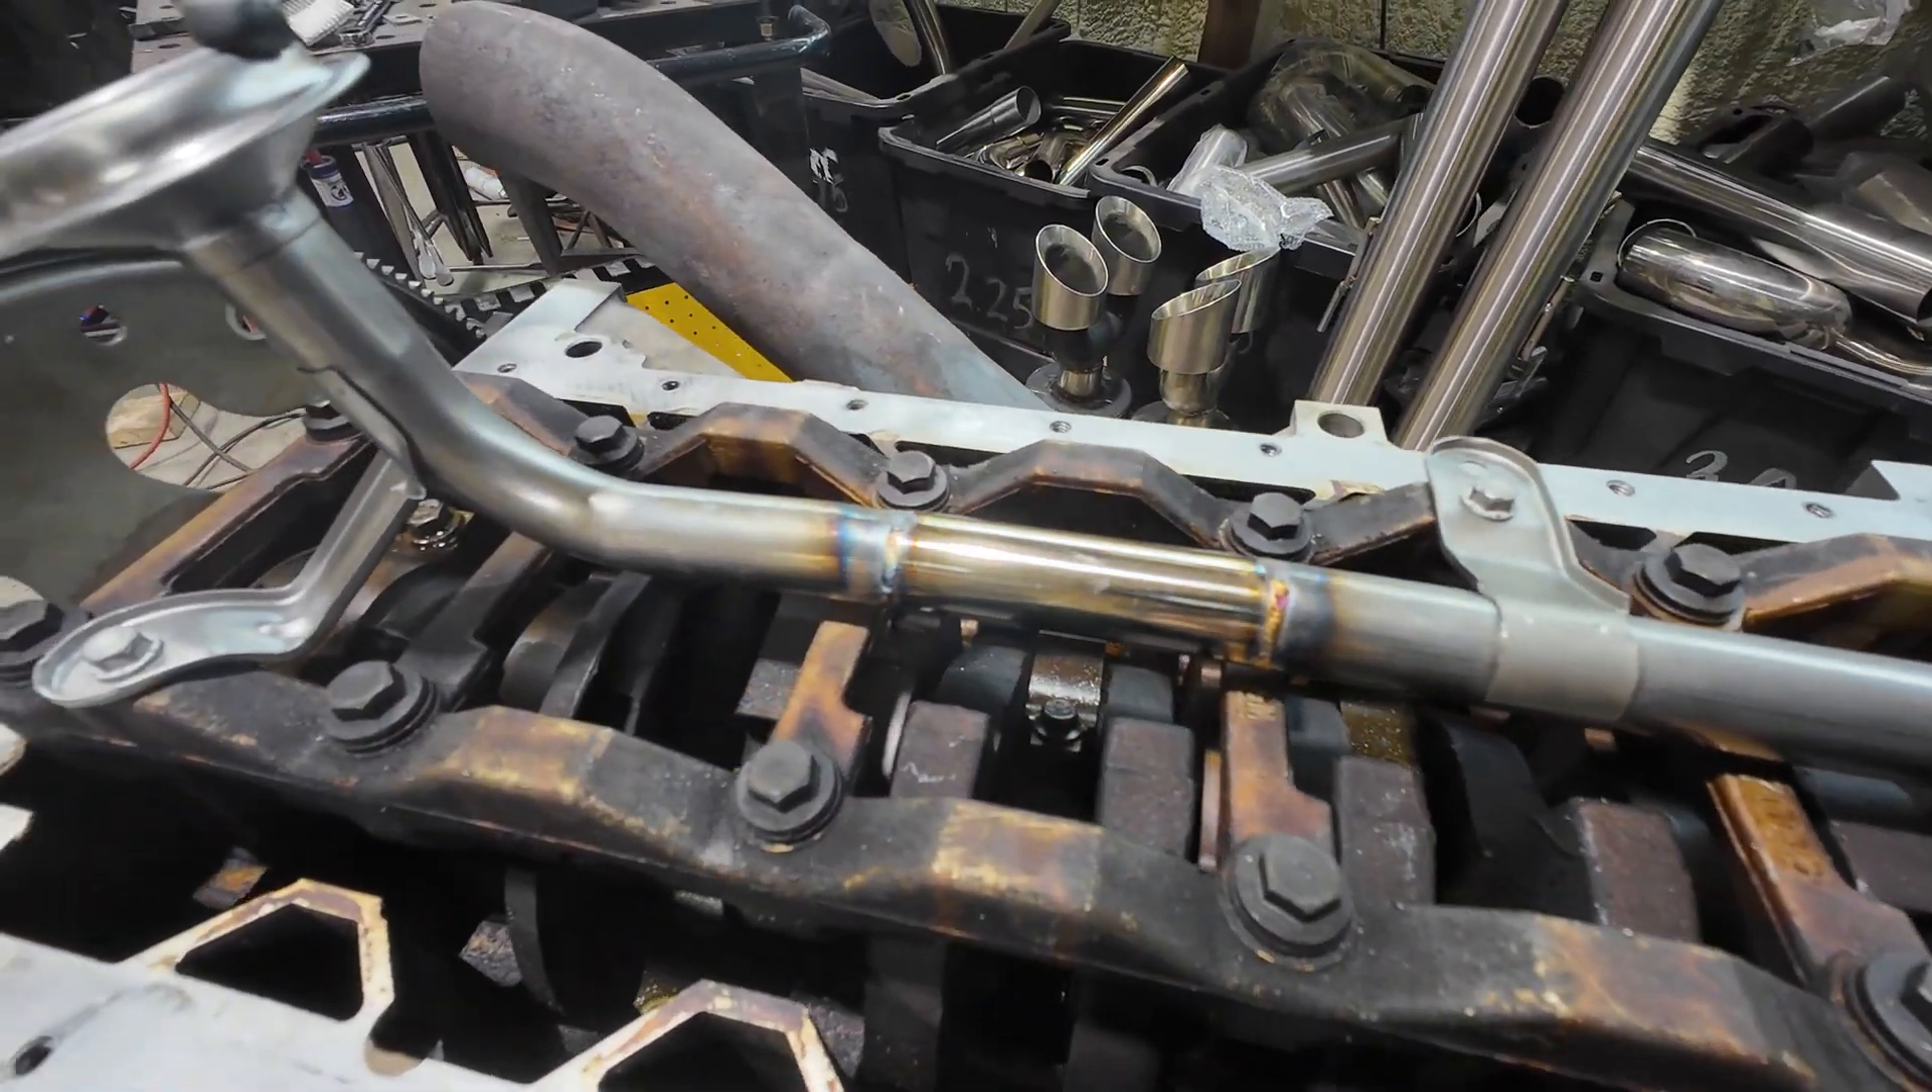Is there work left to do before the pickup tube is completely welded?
No.